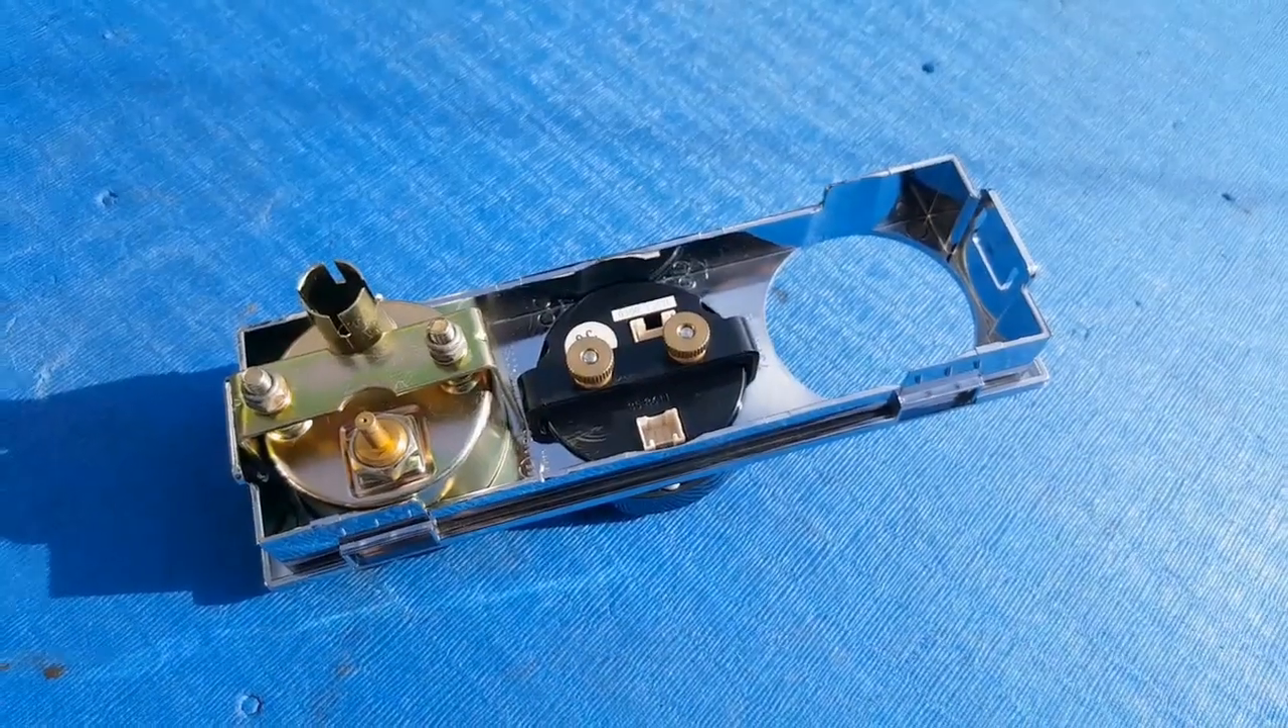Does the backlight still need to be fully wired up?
Yes.